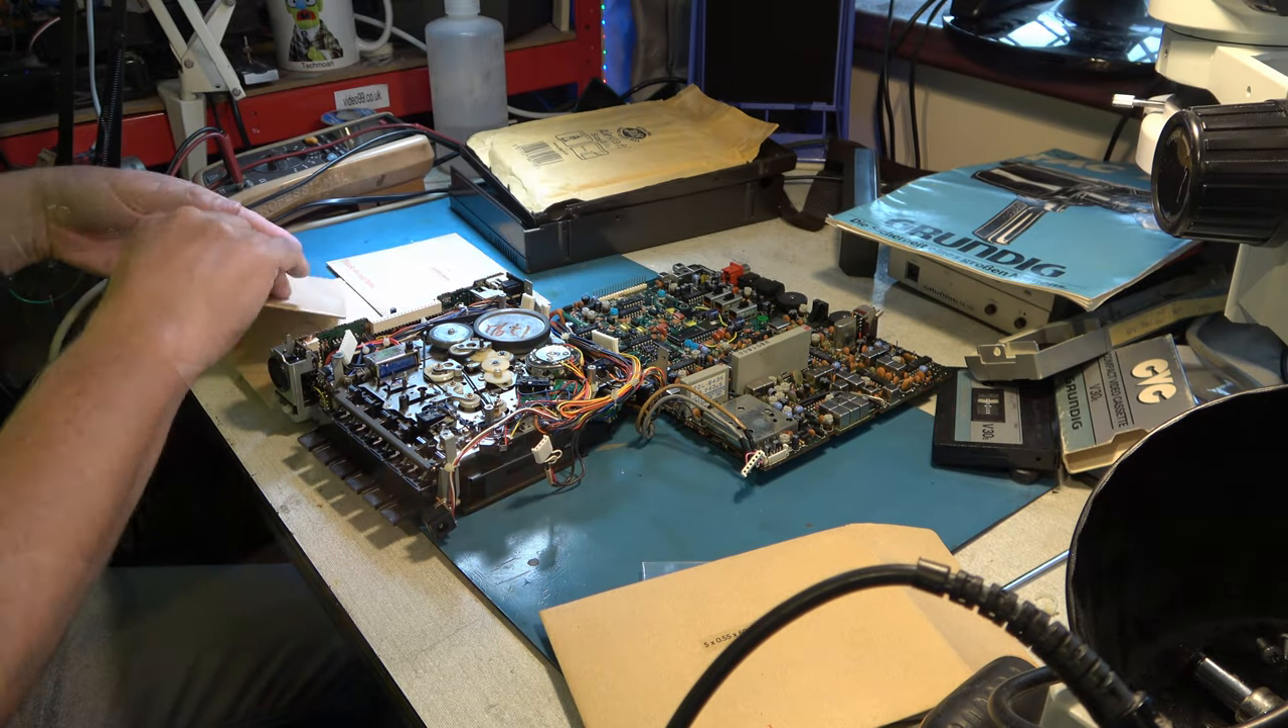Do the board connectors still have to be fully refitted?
Yes.